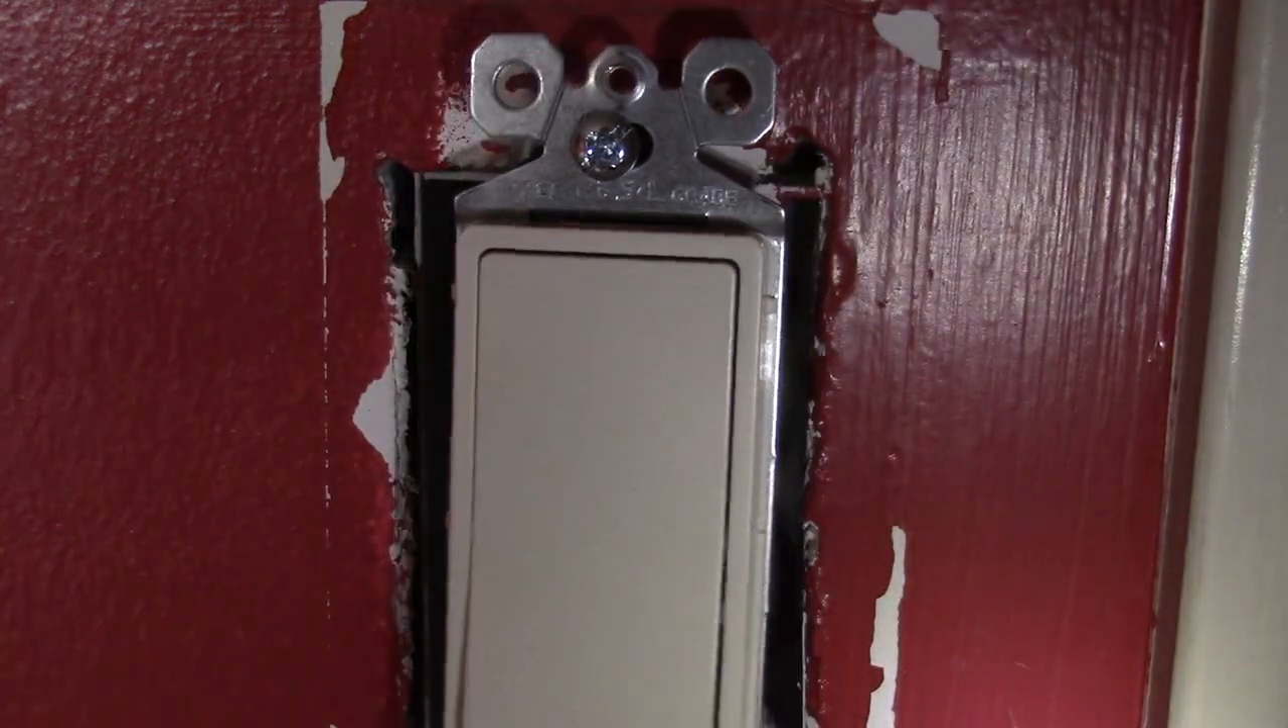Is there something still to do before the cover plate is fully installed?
Yes.